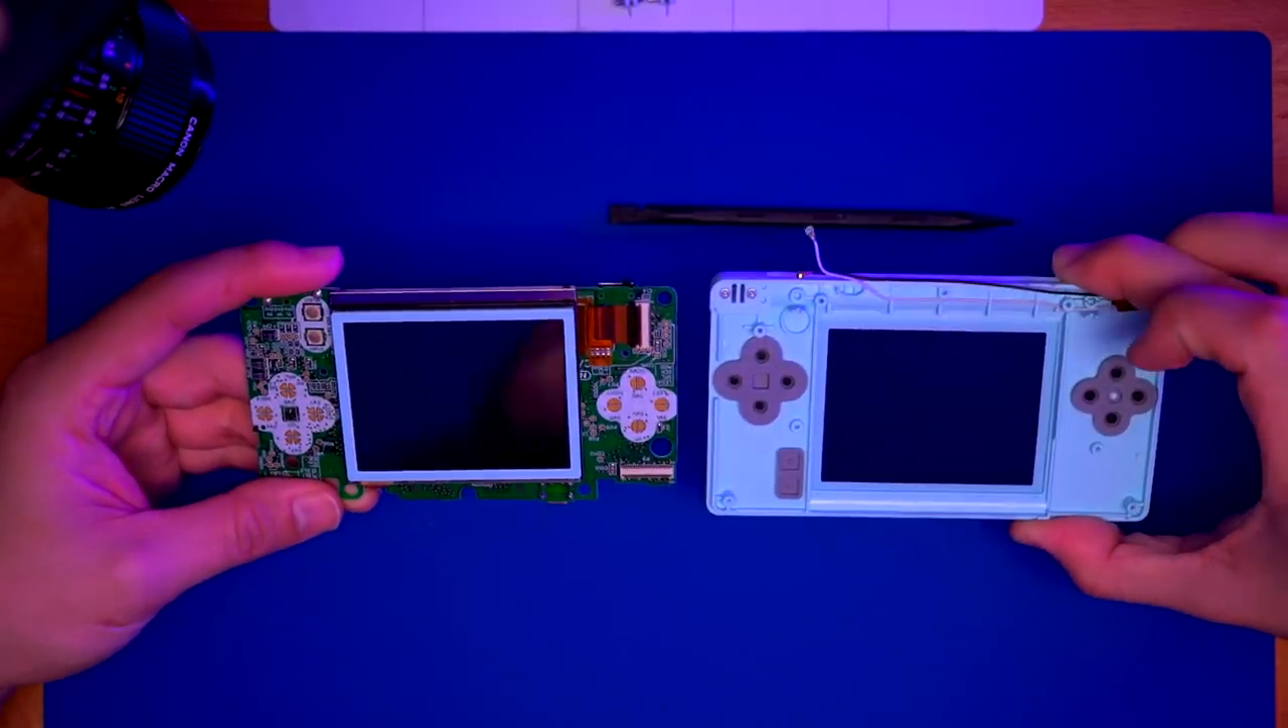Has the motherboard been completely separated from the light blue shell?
Yes.